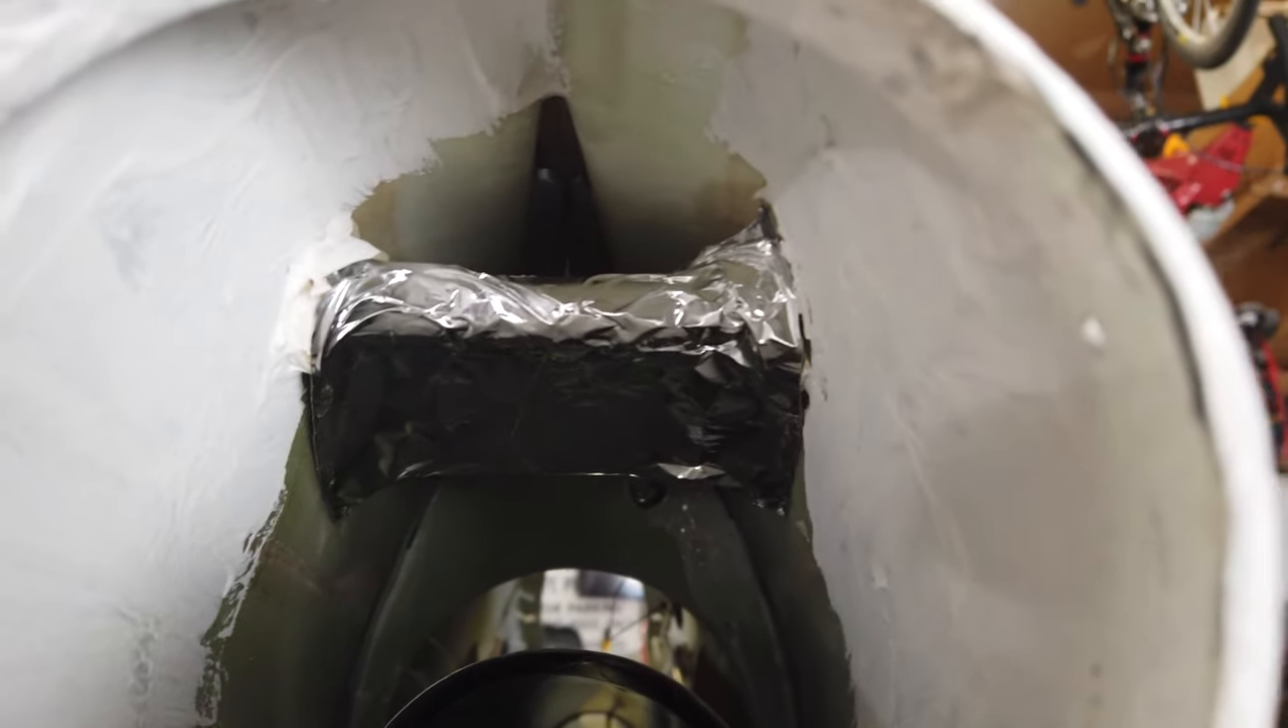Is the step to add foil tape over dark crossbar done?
Yes.